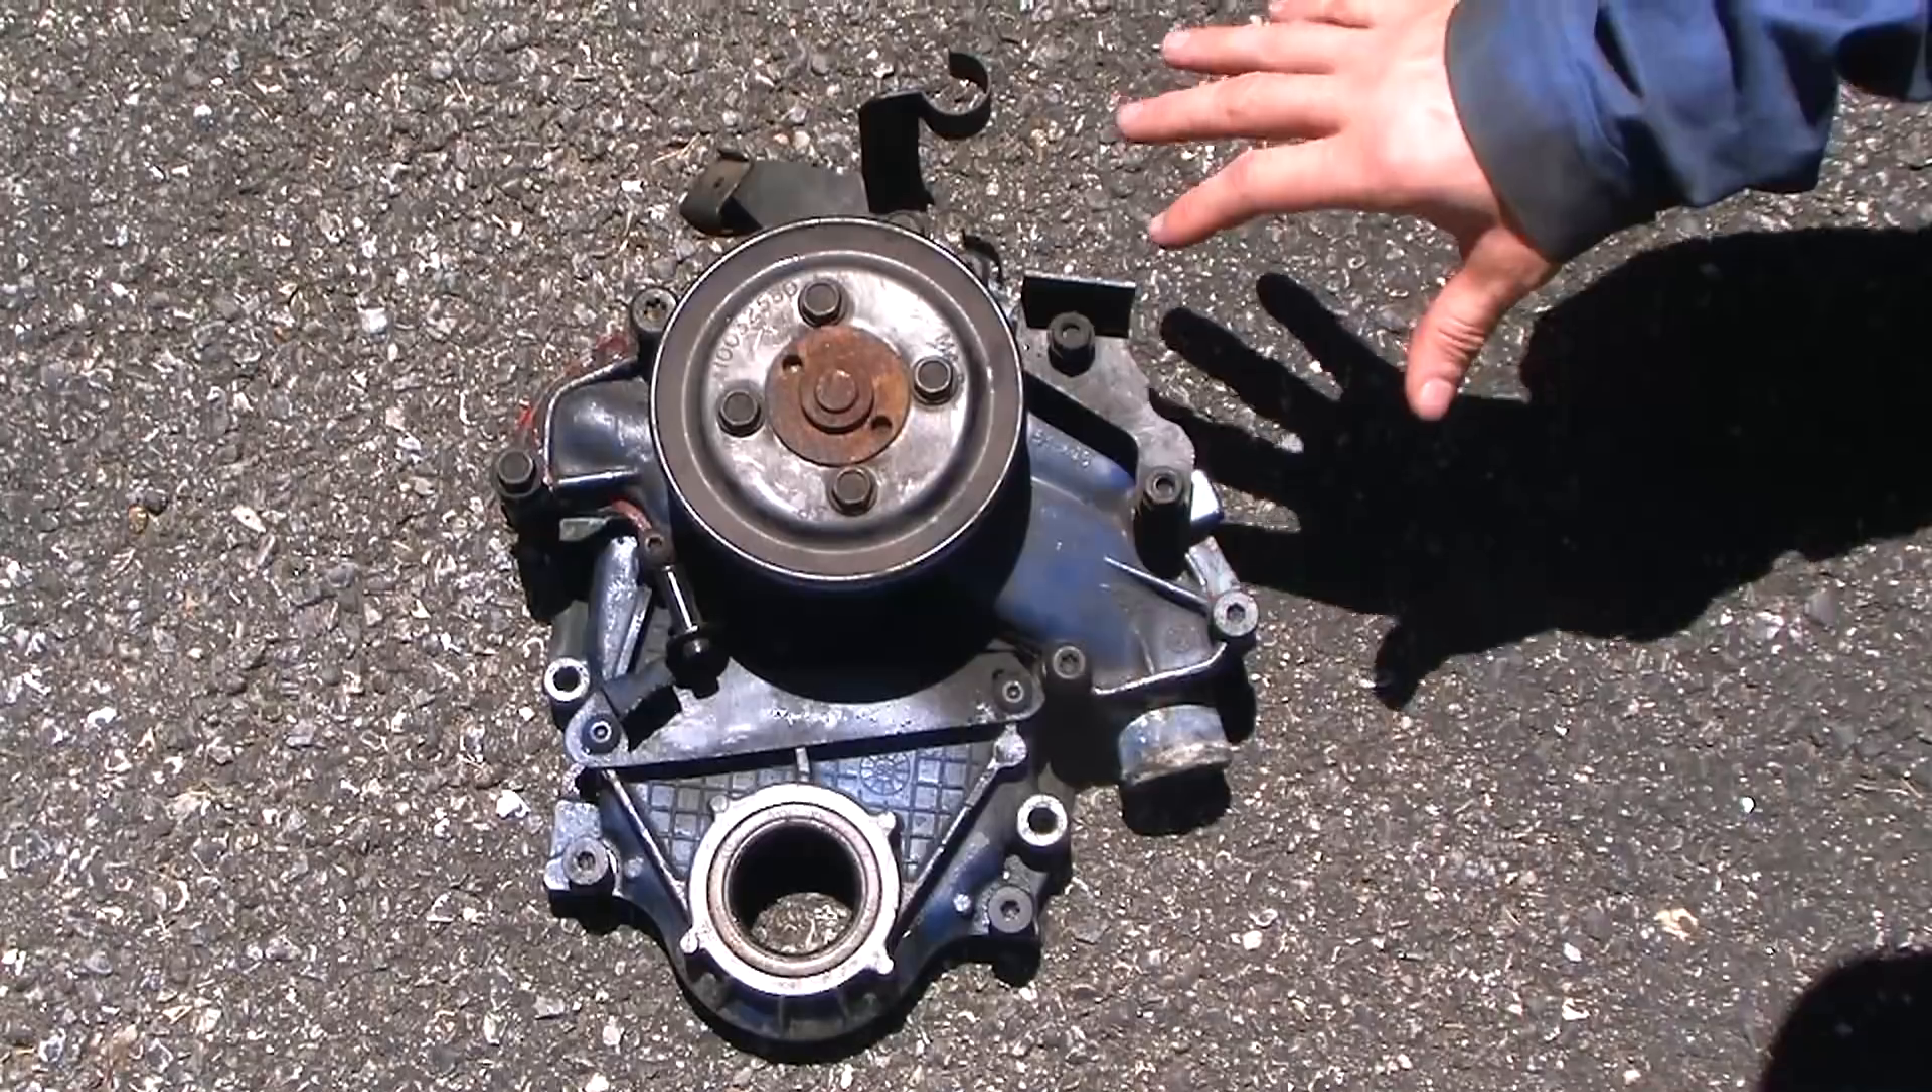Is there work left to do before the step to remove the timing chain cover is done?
No.